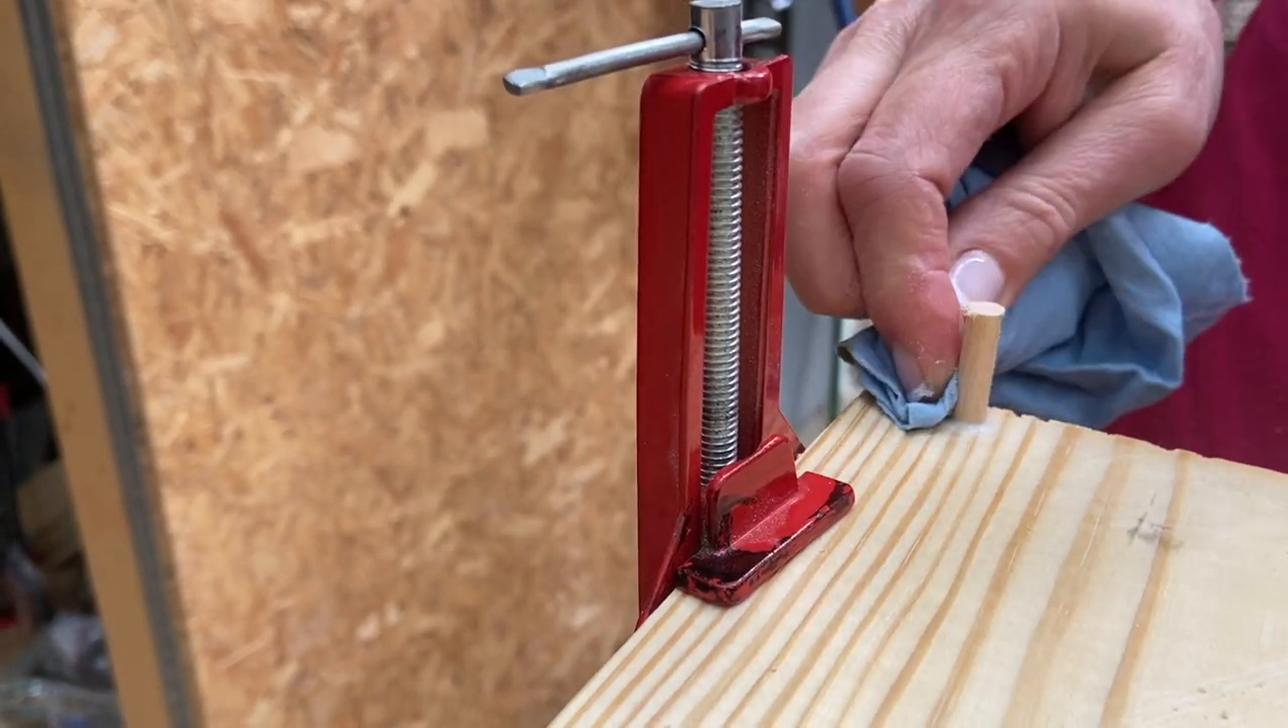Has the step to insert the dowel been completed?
Yes.